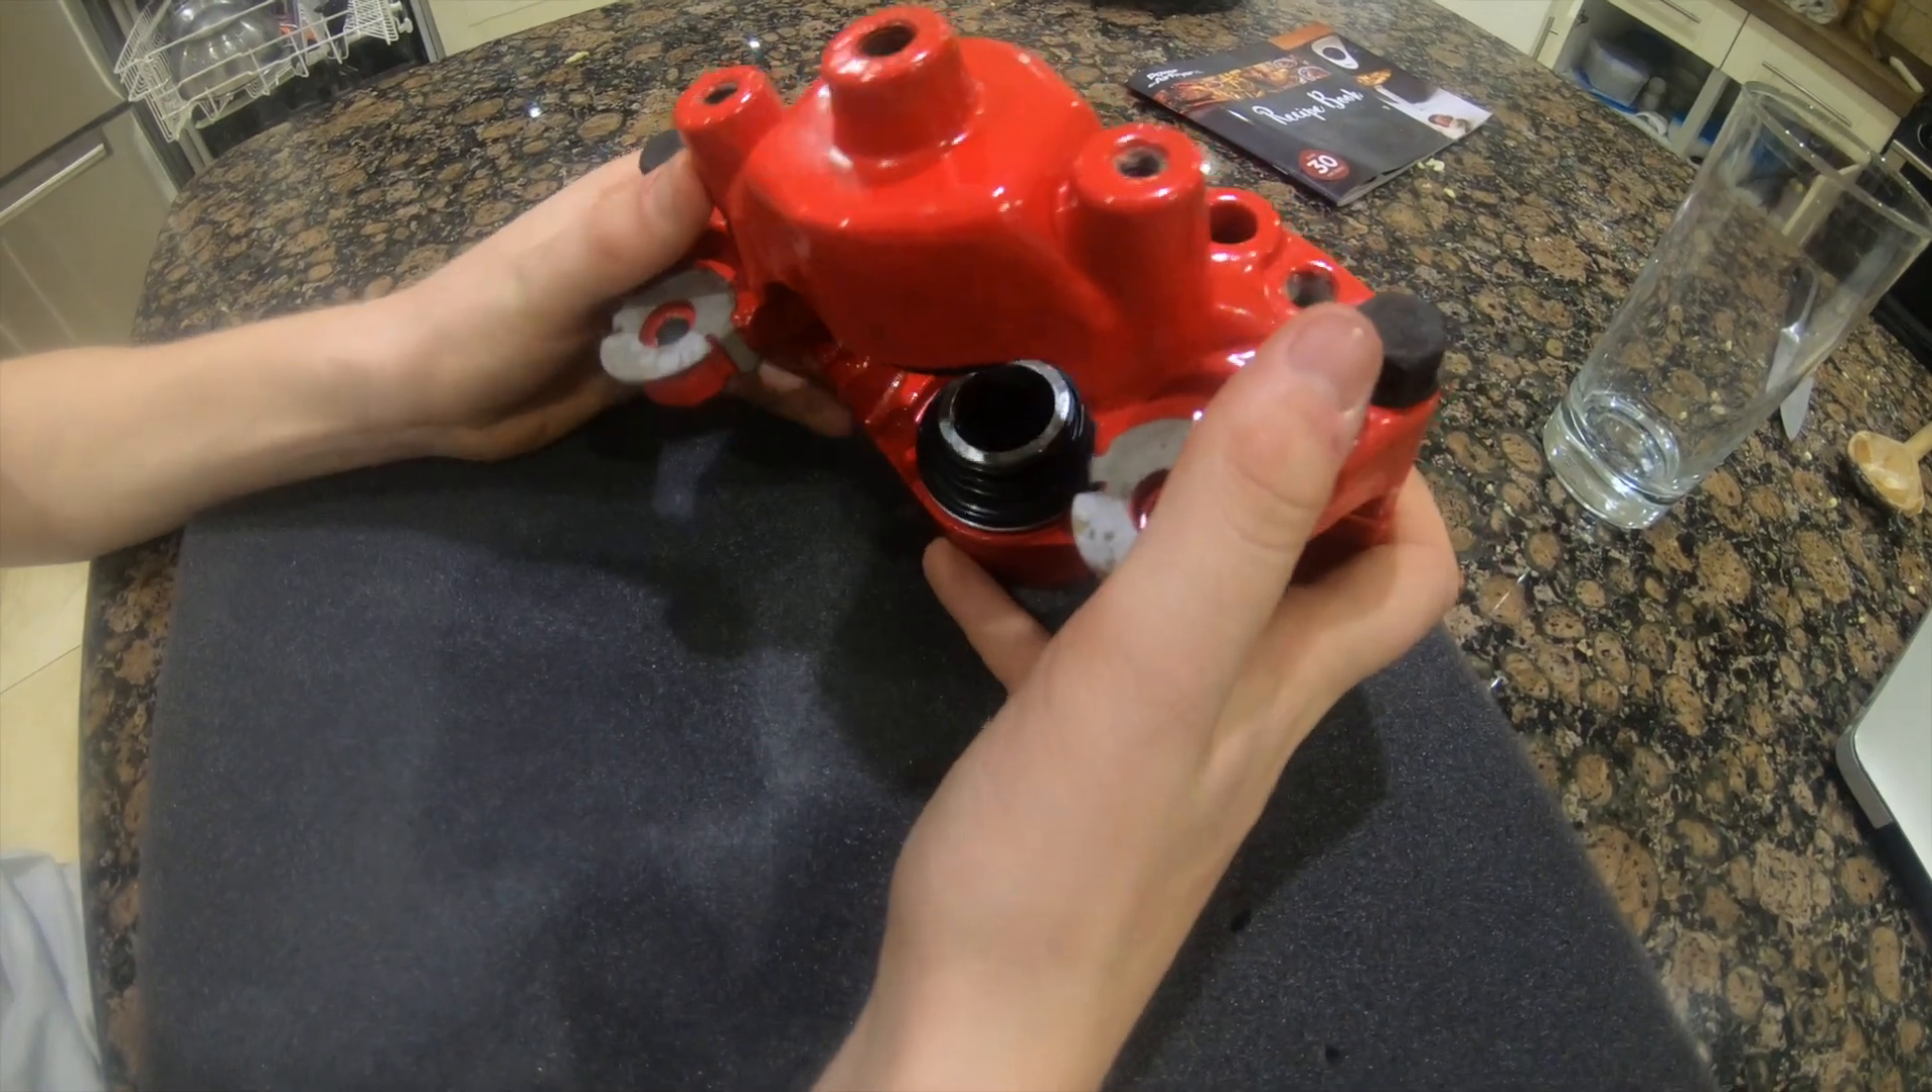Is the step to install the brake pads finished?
No.